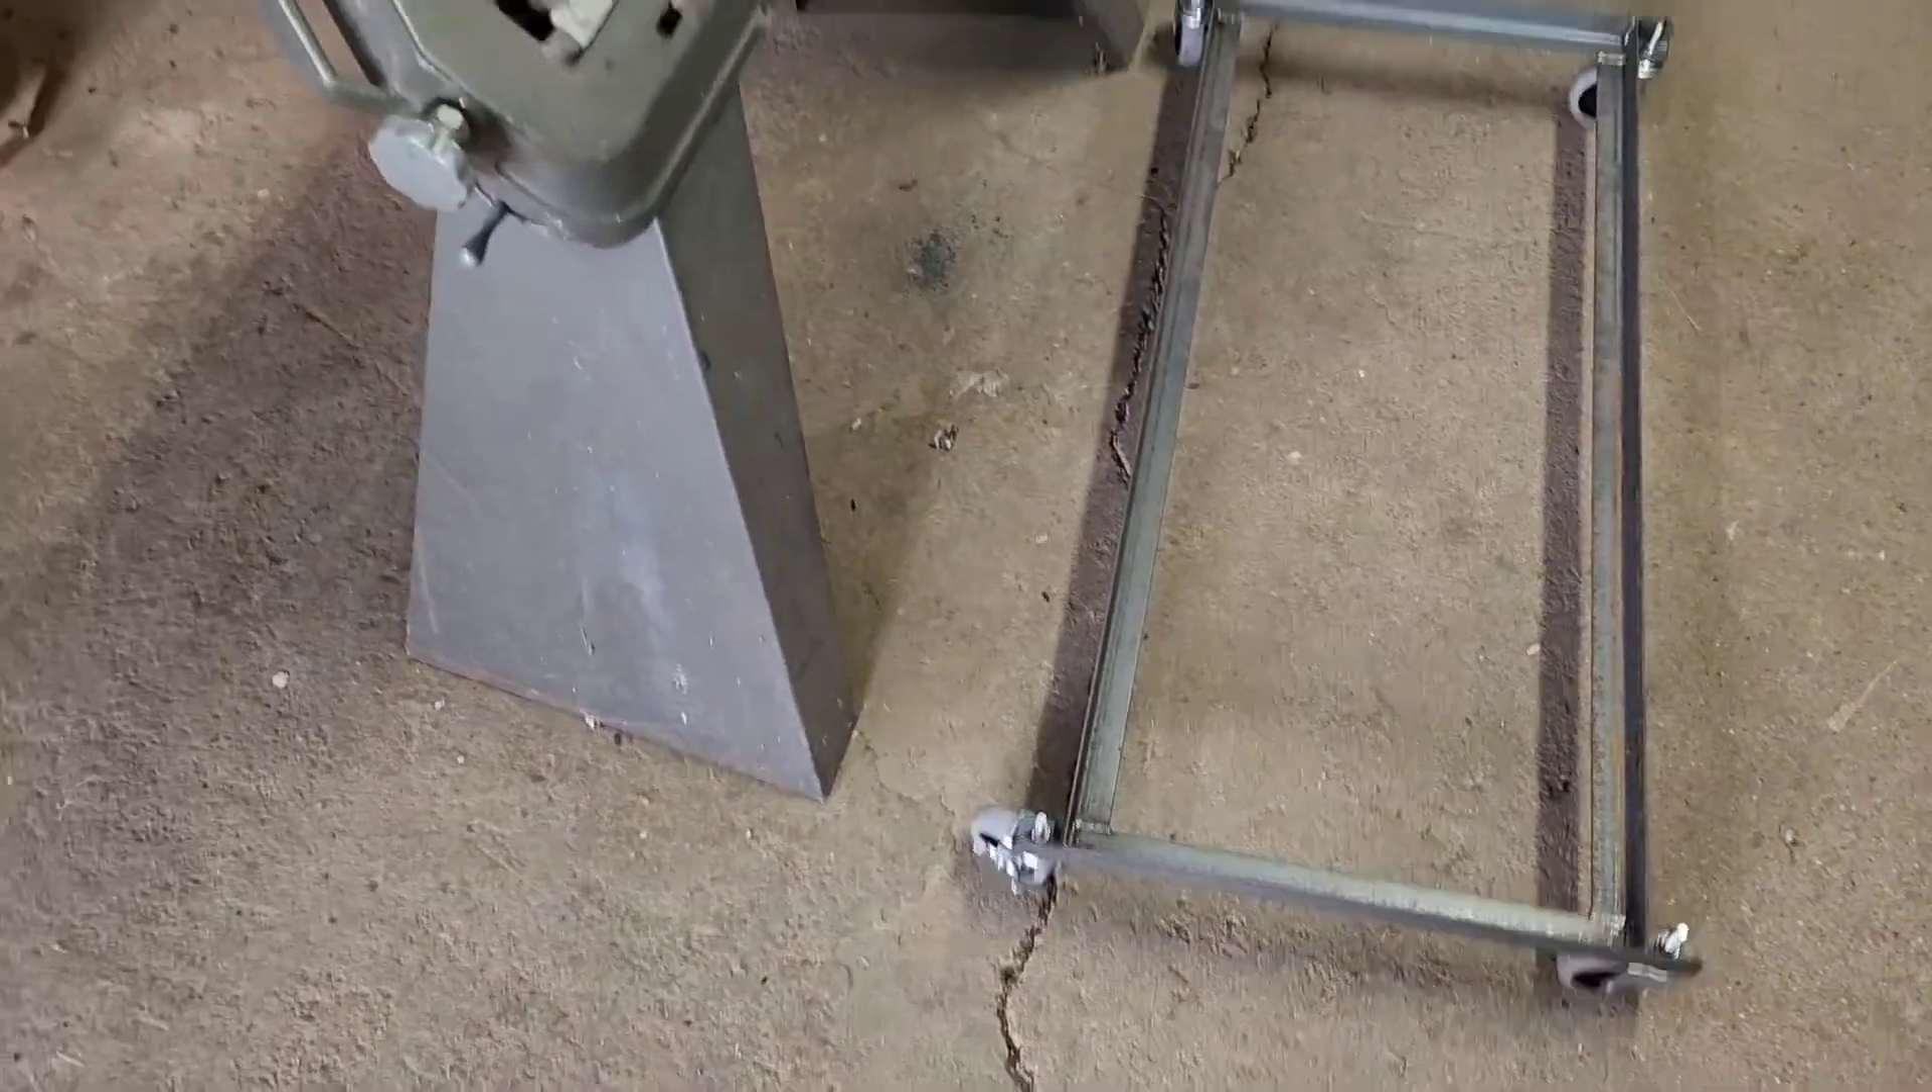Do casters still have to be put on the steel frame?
No.